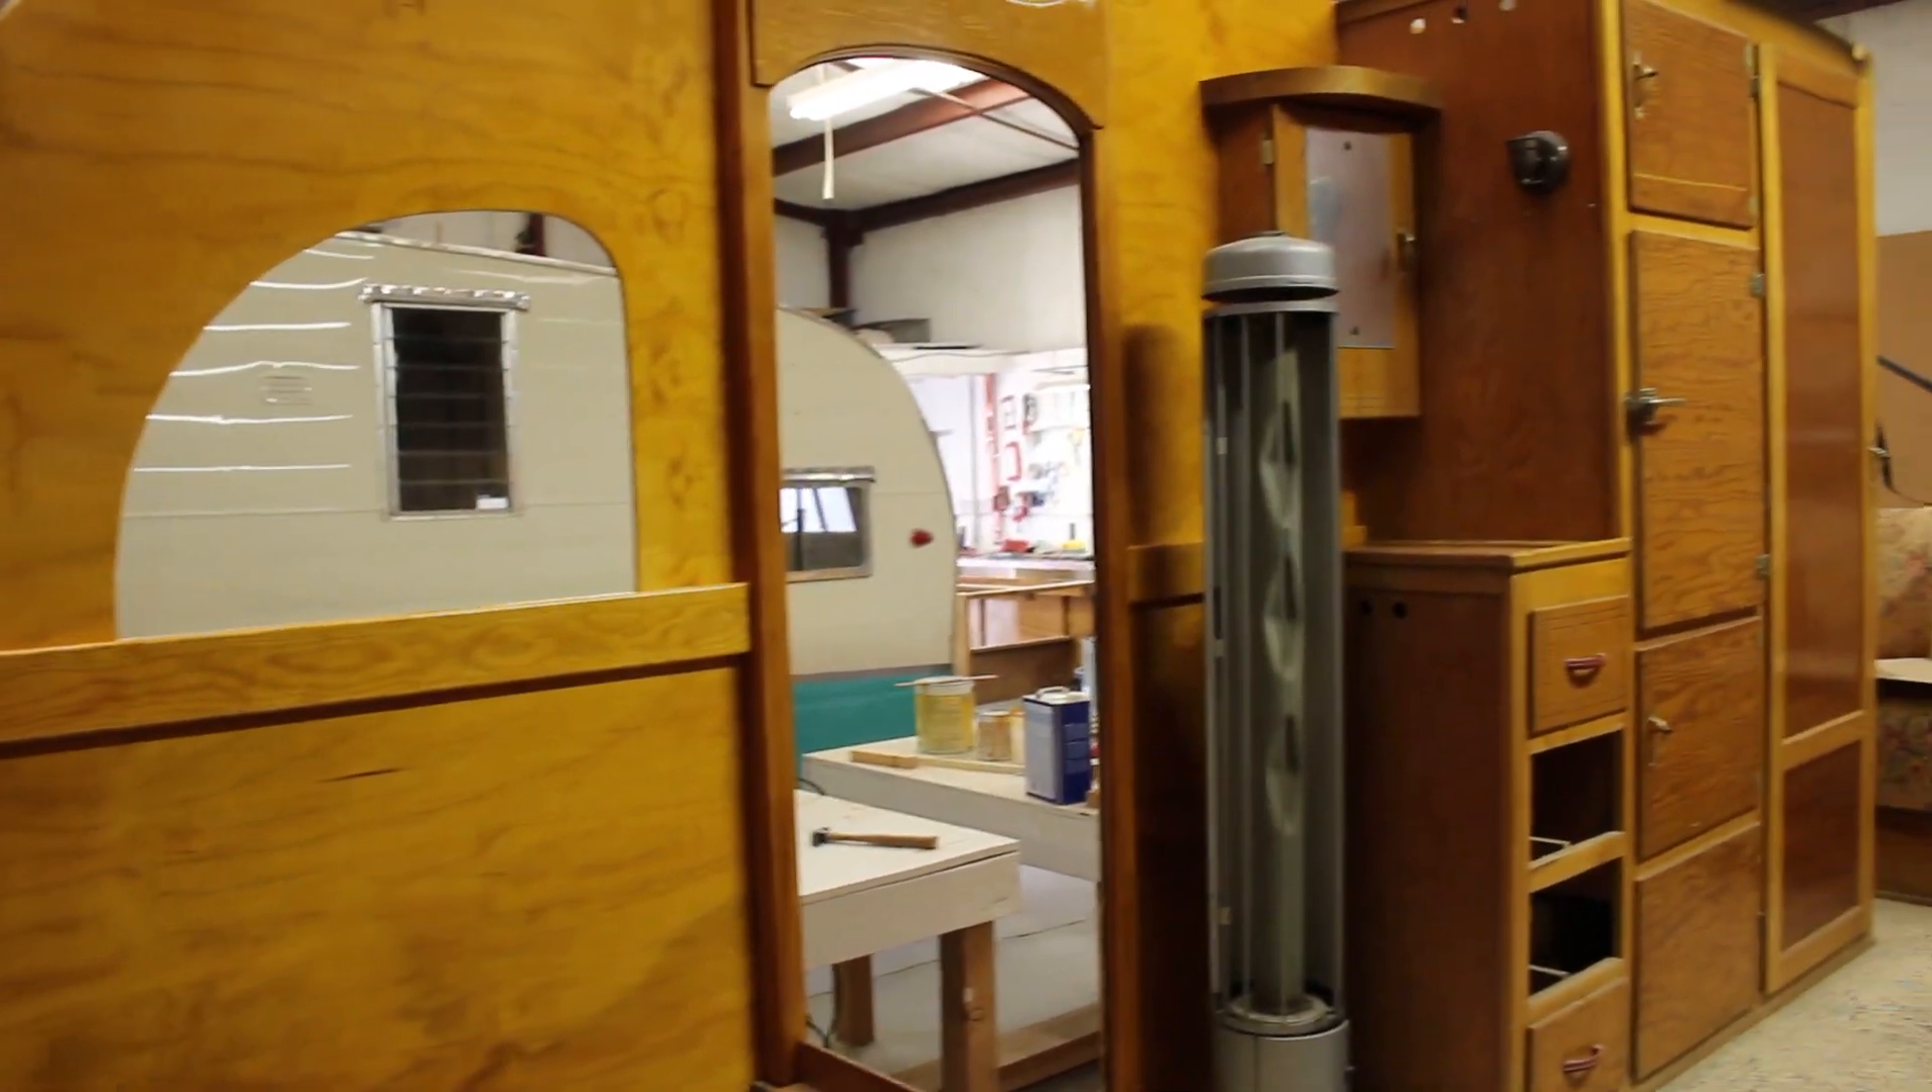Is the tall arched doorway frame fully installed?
Yes.